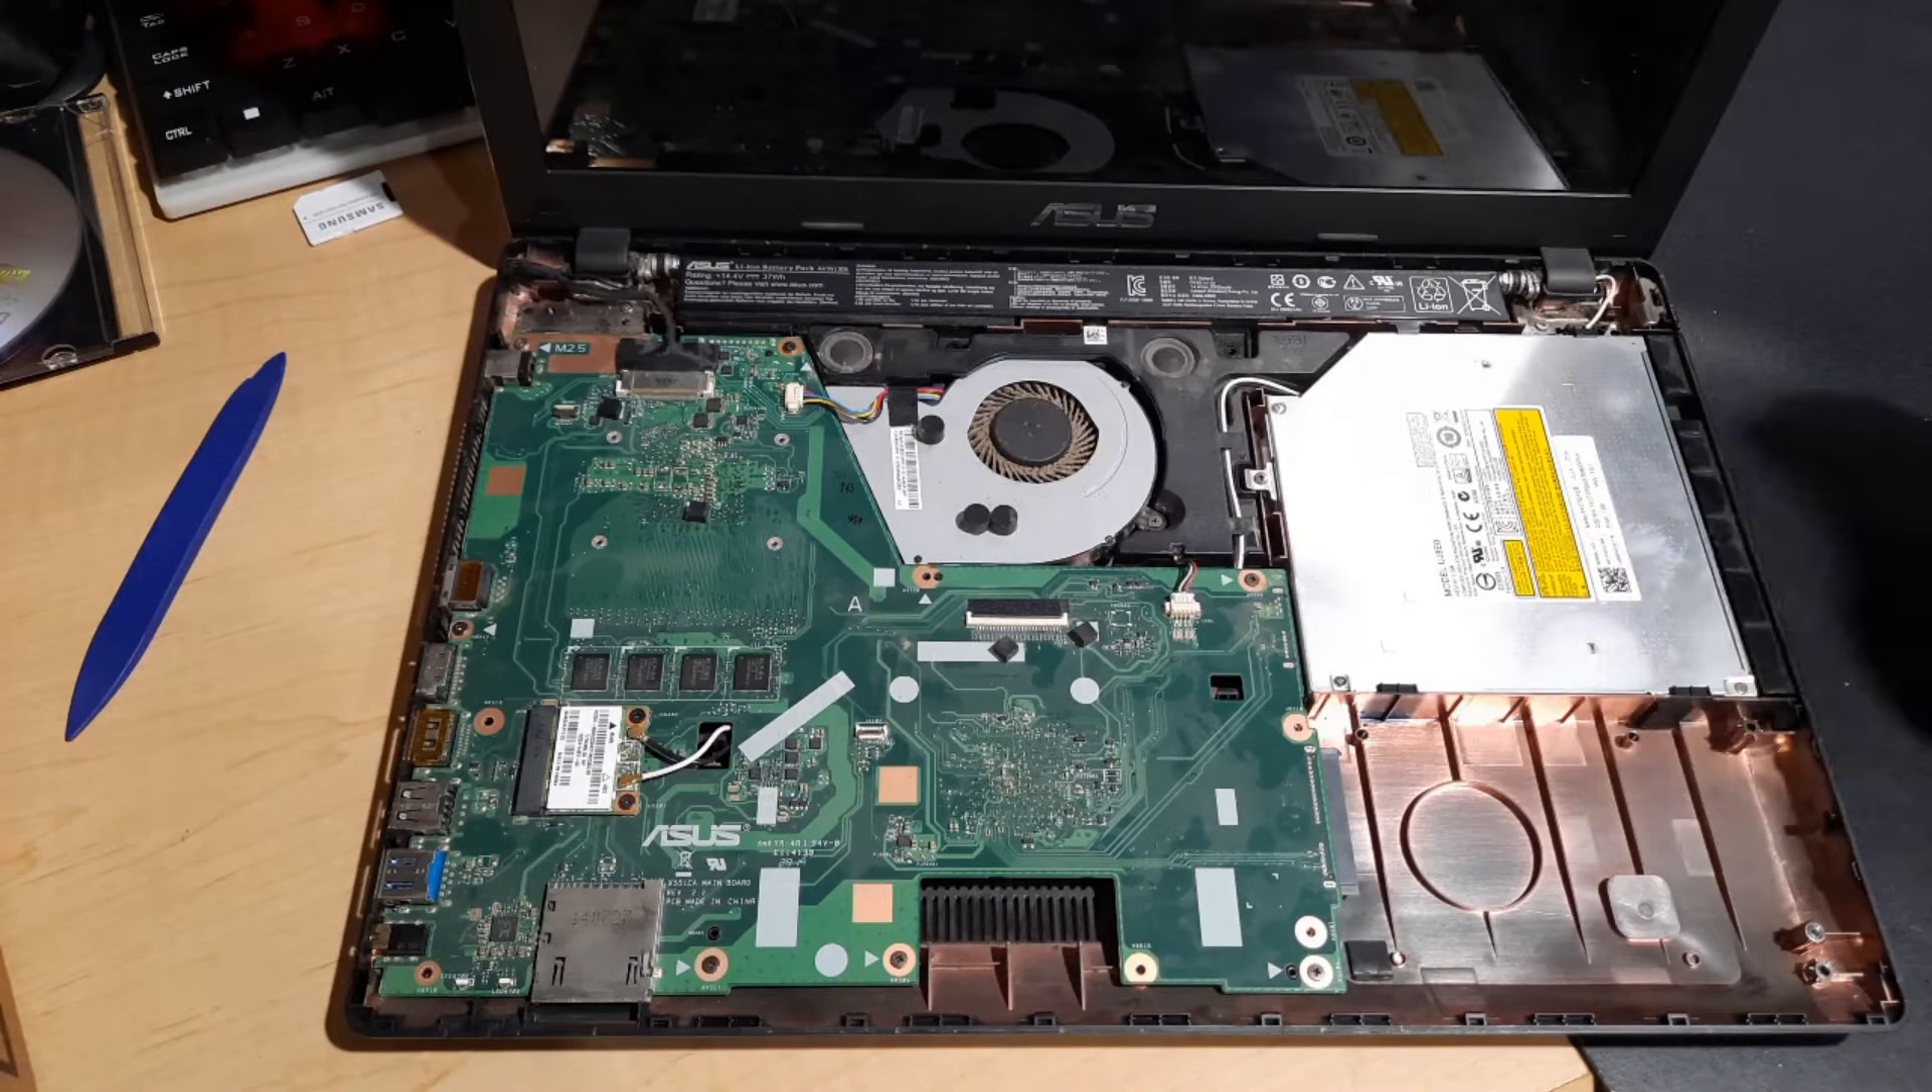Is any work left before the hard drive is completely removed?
No.